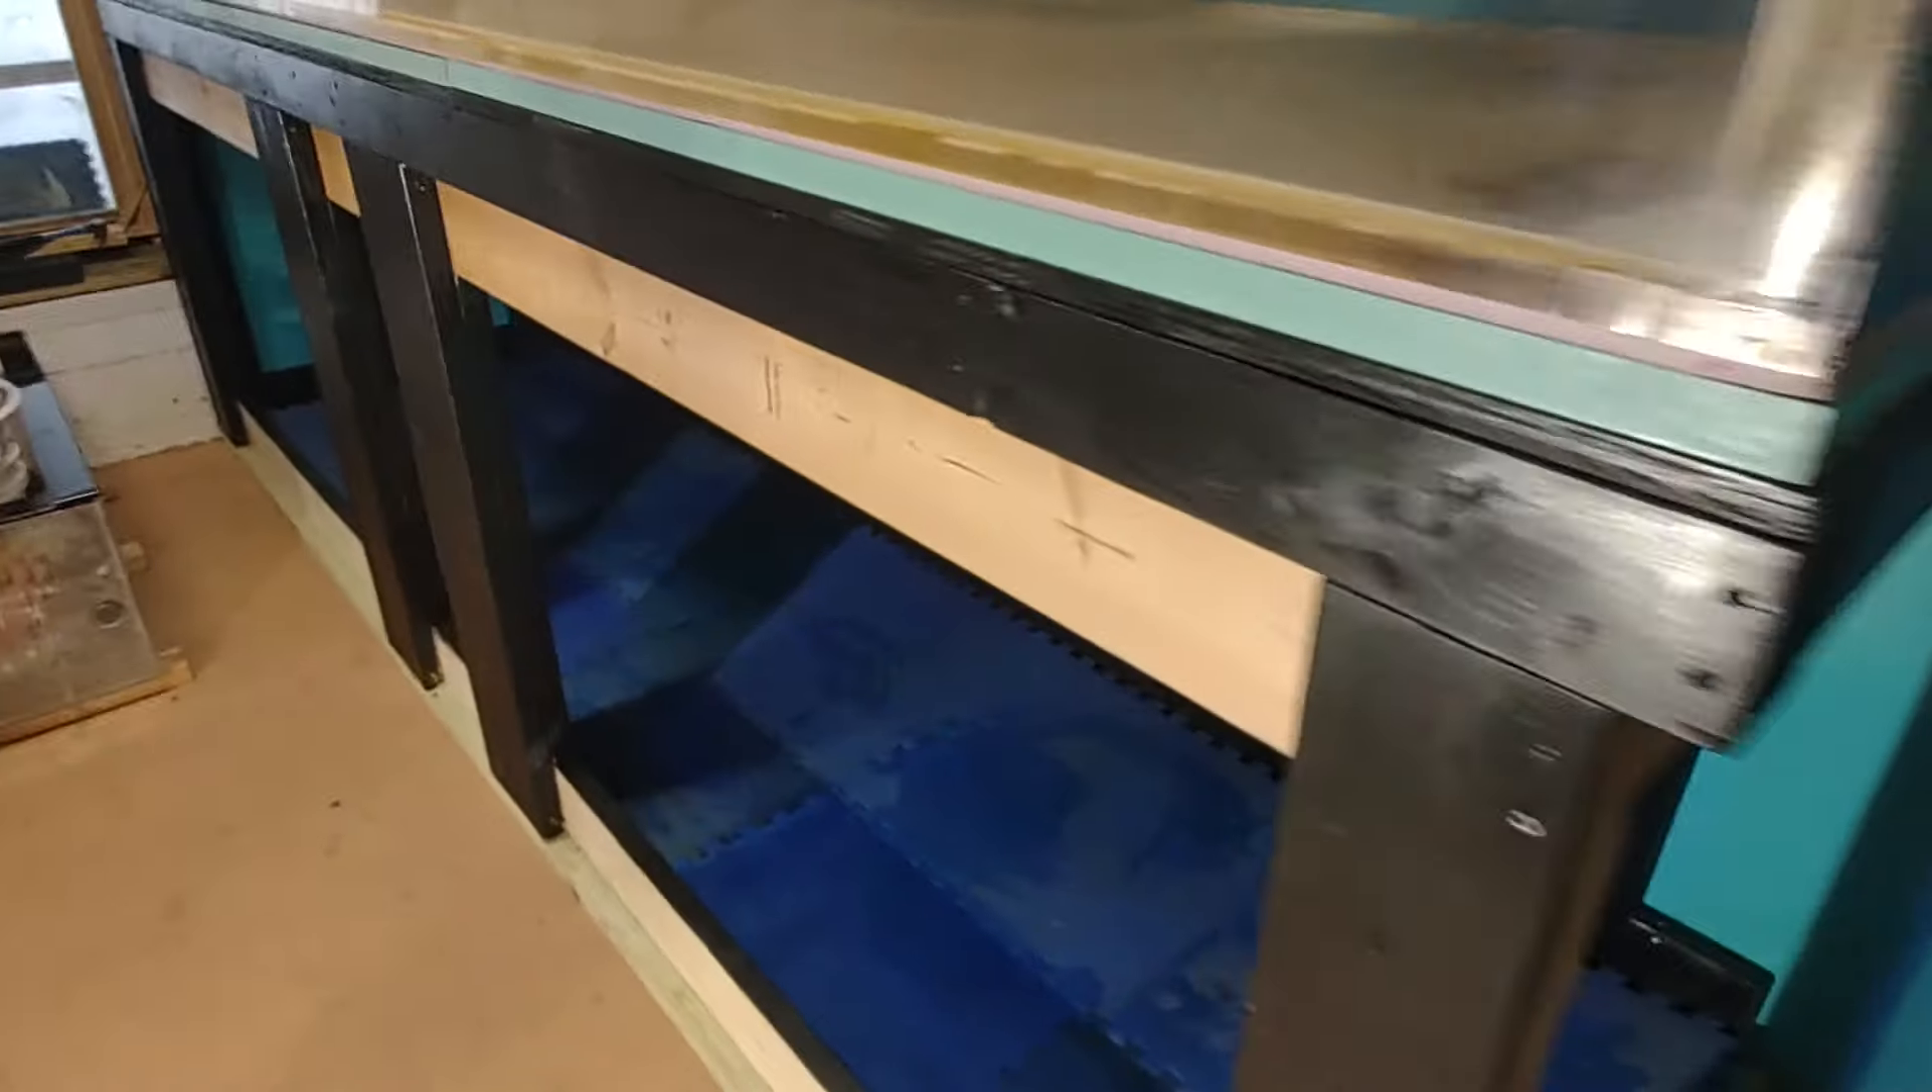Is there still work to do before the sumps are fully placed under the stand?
Yes.